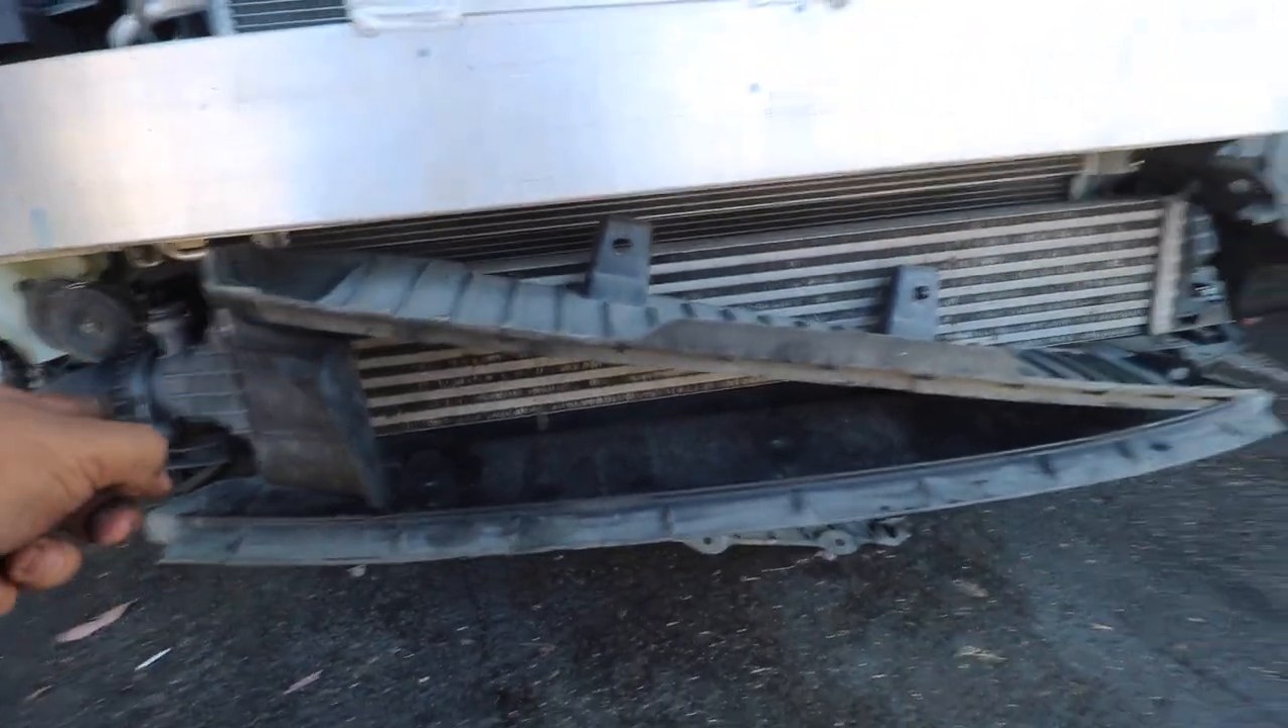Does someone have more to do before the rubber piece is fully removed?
Yes.